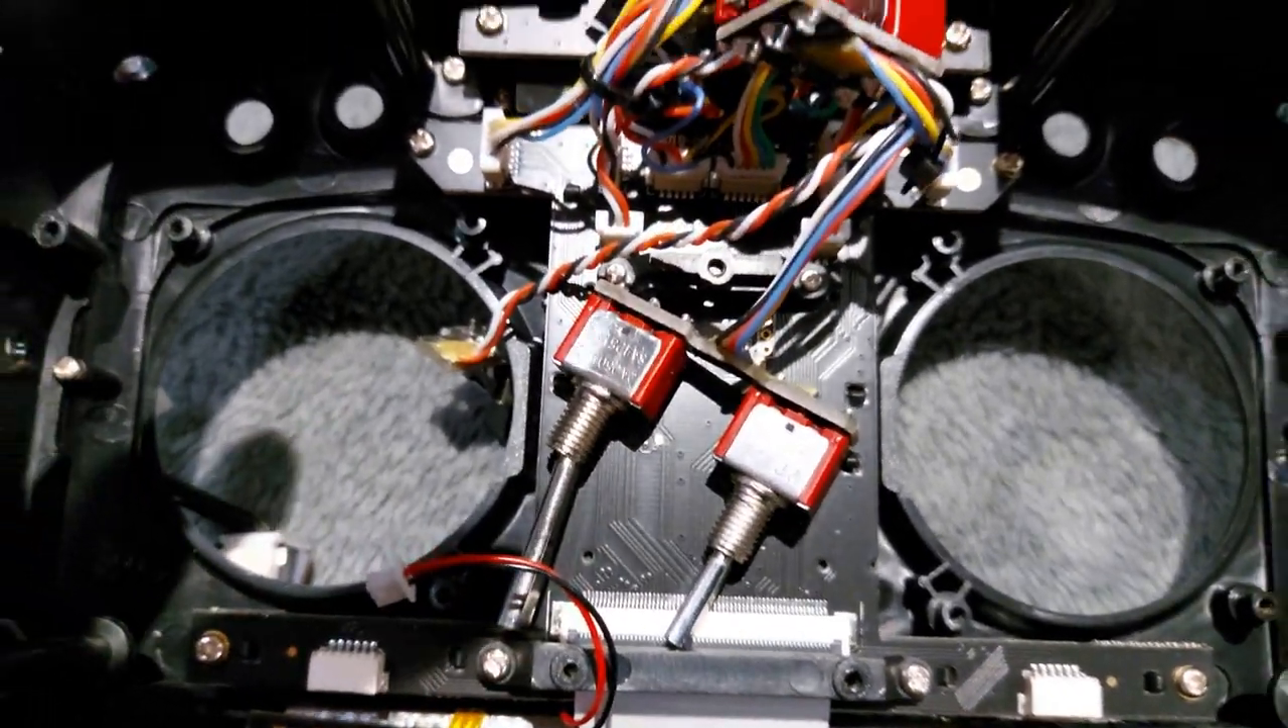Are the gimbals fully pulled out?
Yes.